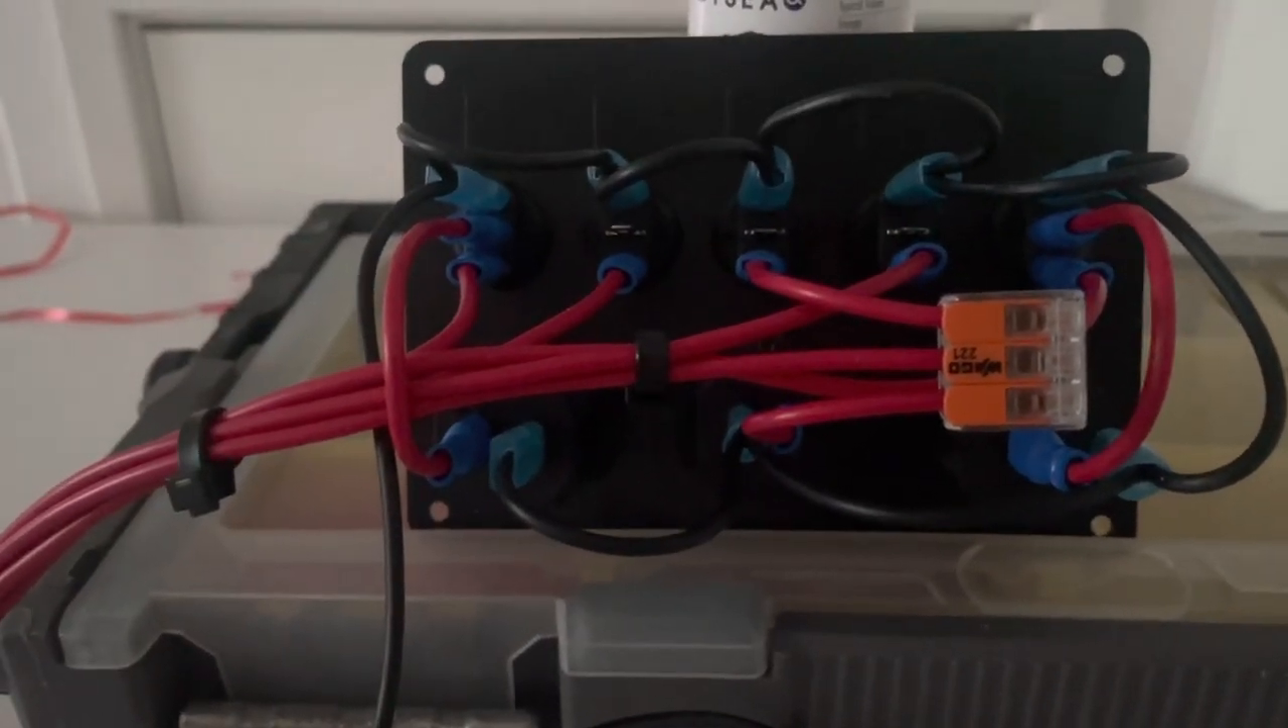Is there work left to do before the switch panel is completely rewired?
No.